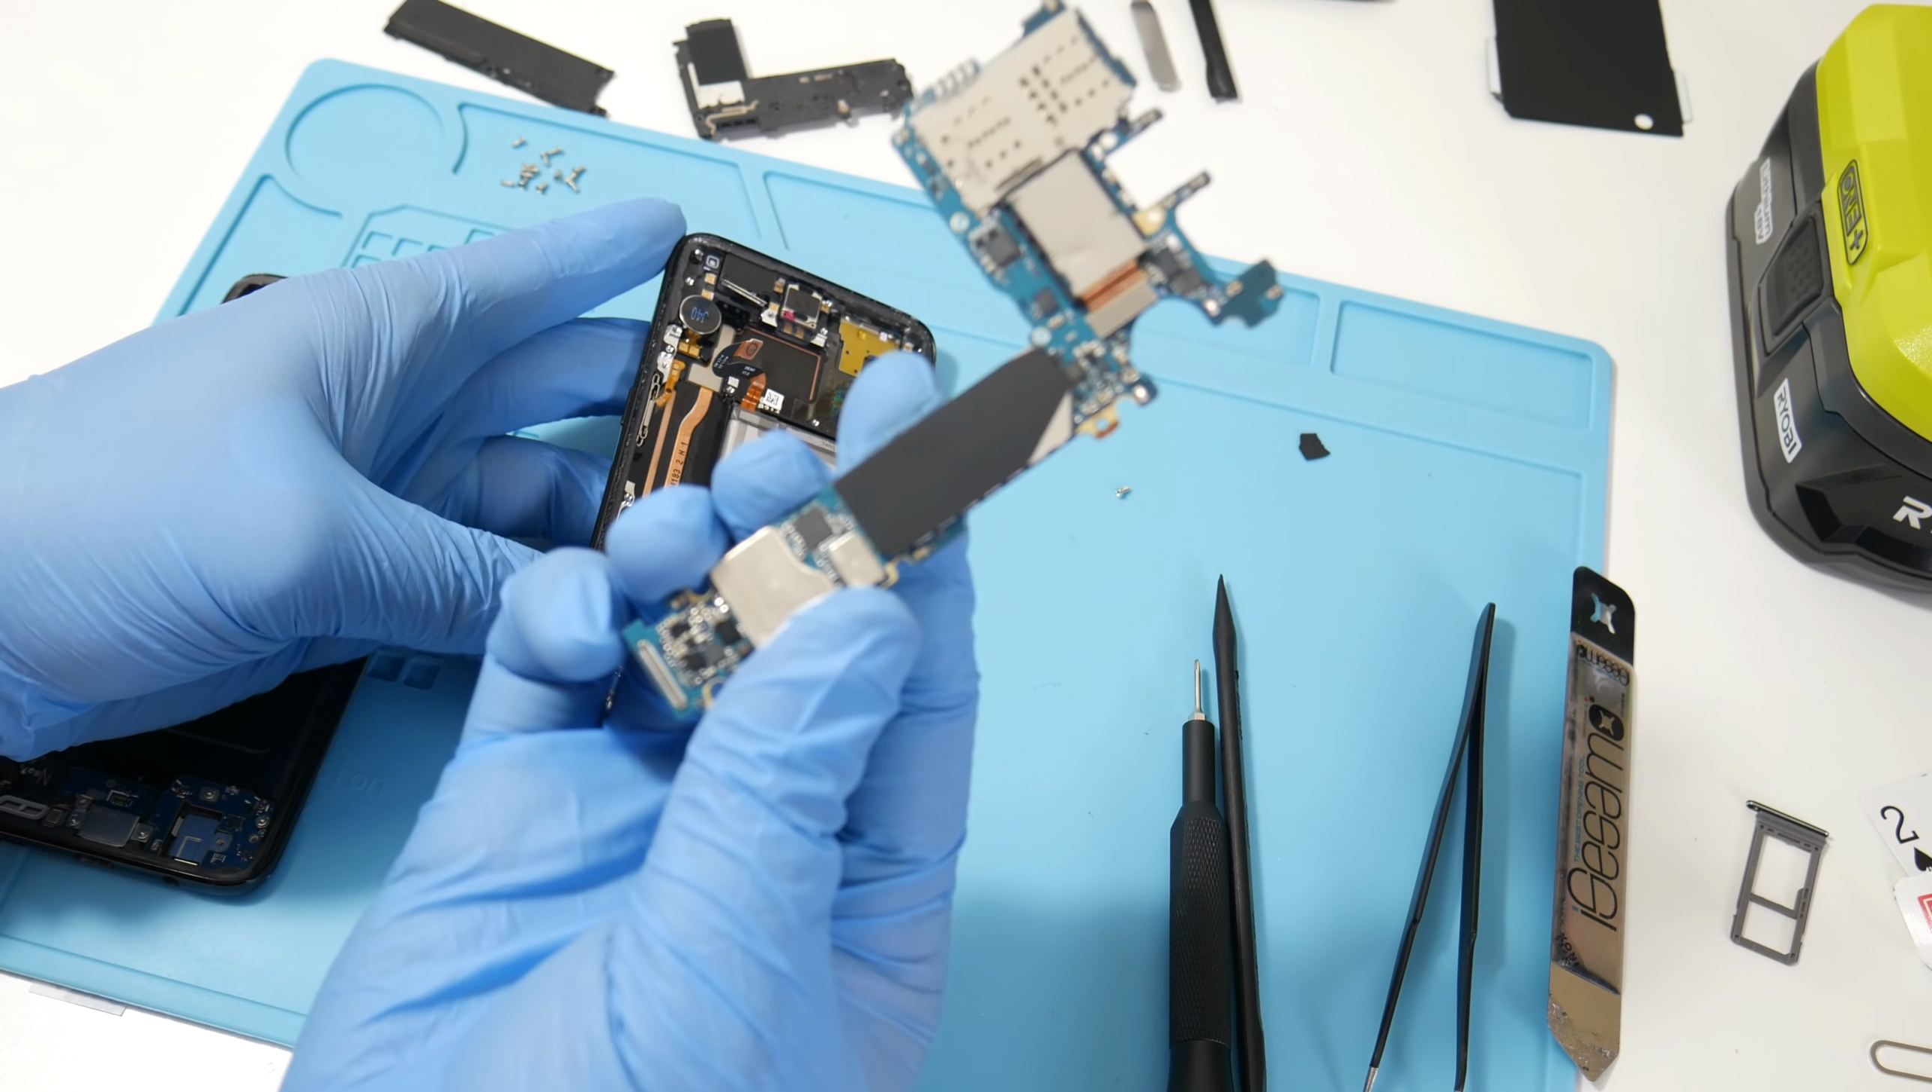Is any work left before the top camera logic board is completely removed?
No.